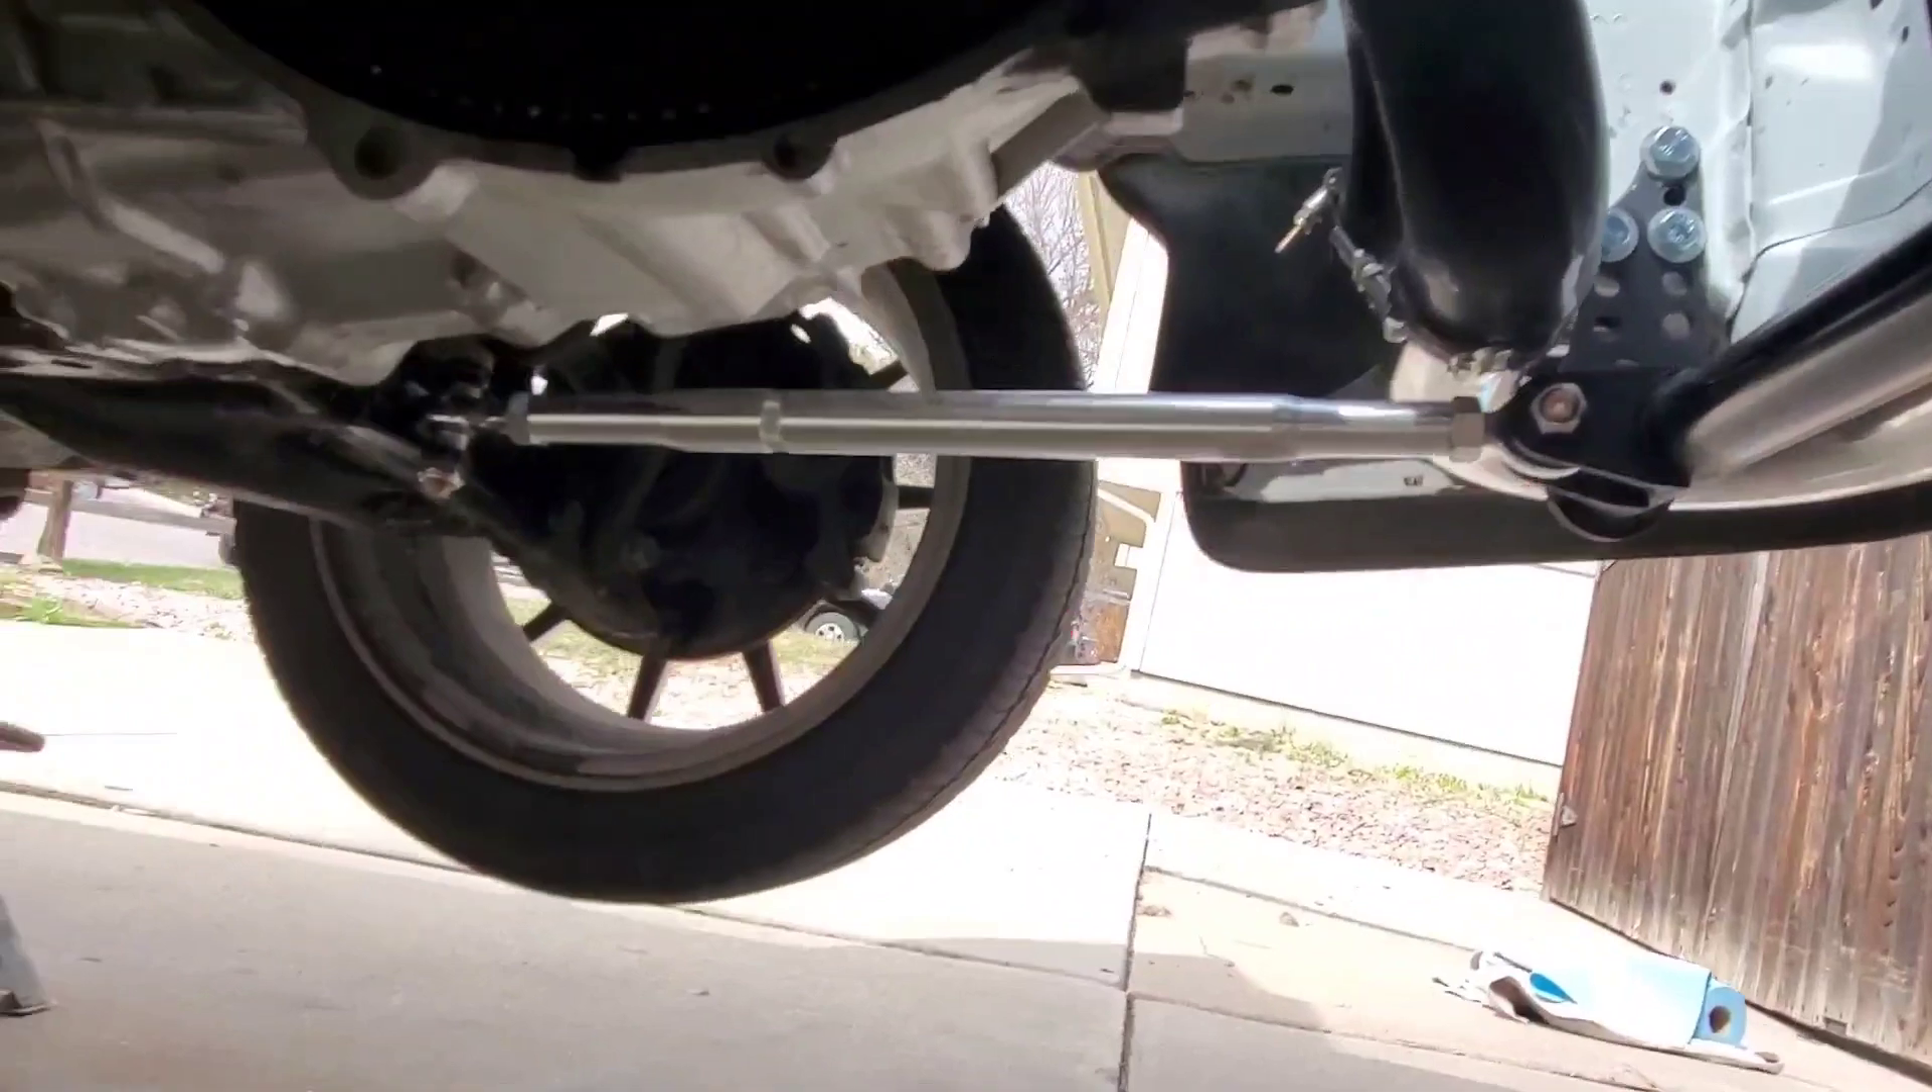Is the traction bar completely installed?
Yes.